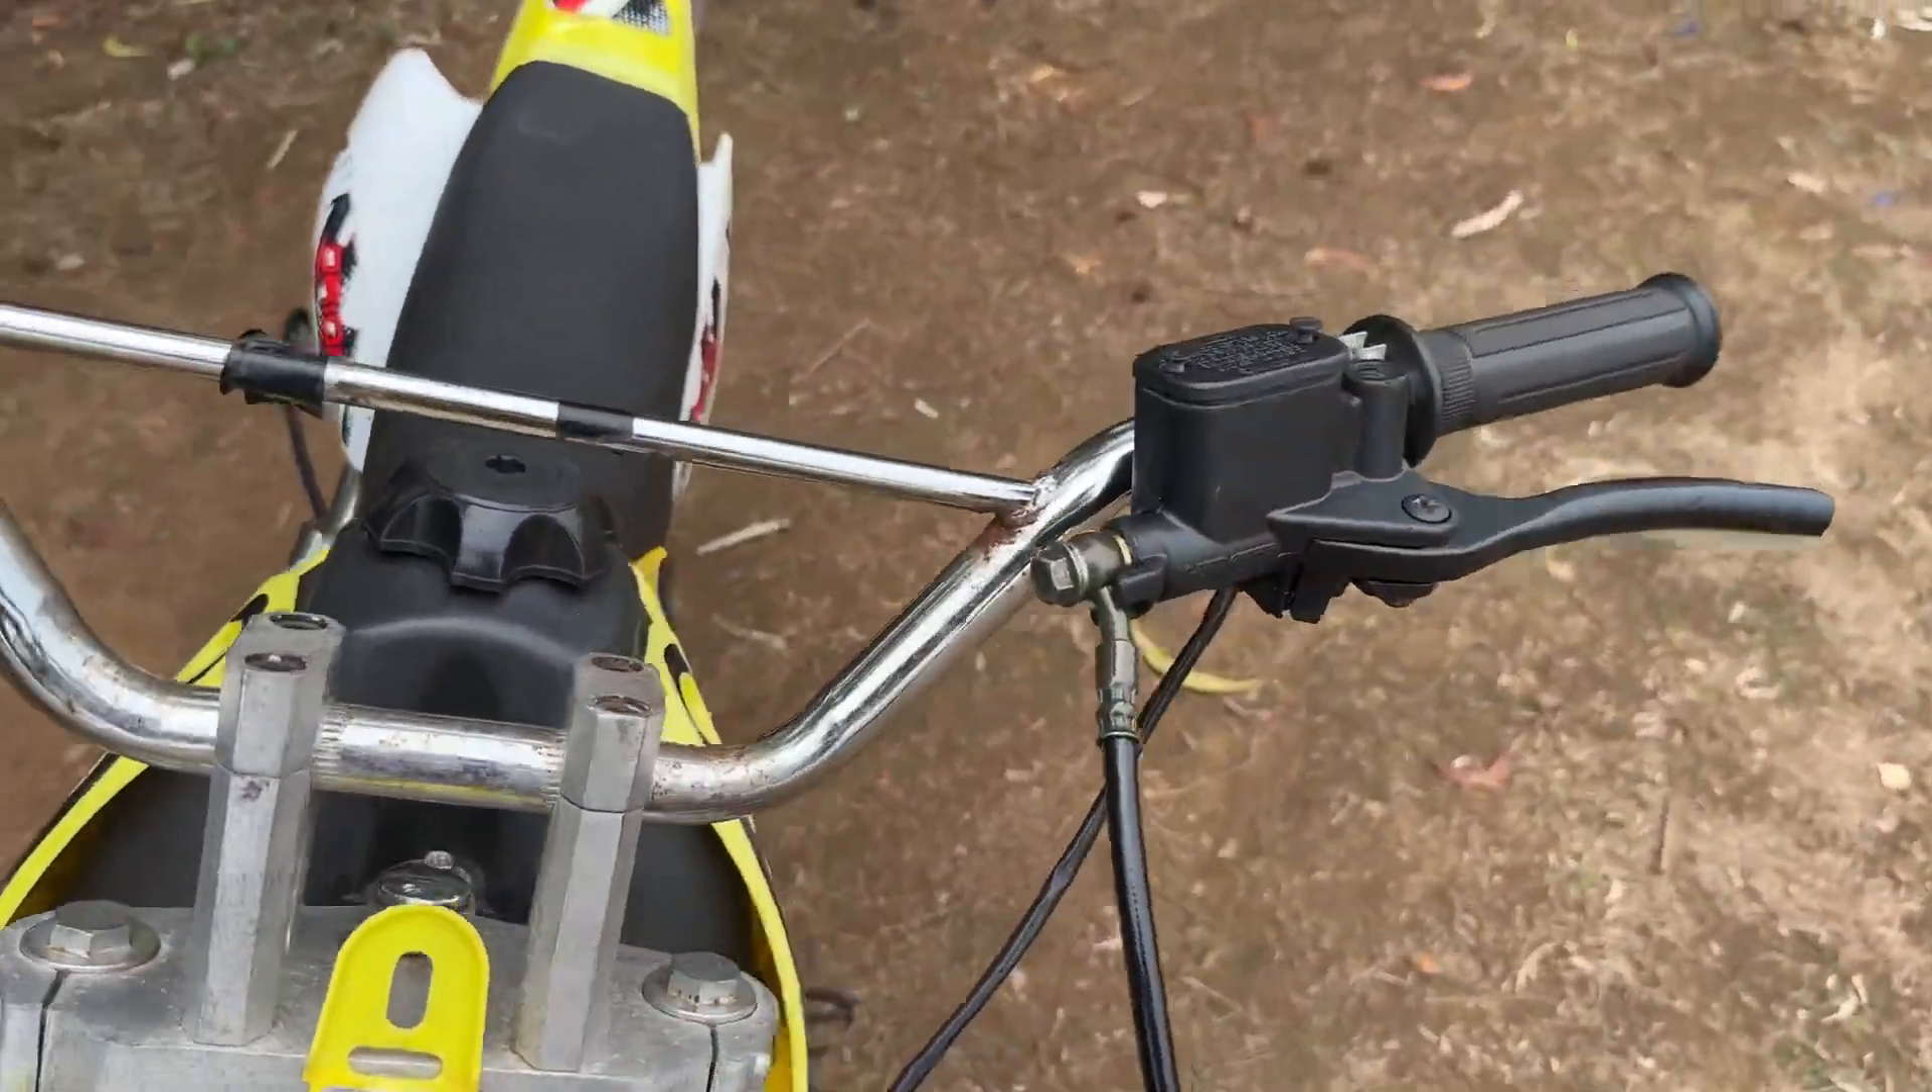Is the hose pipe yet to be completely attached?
No.